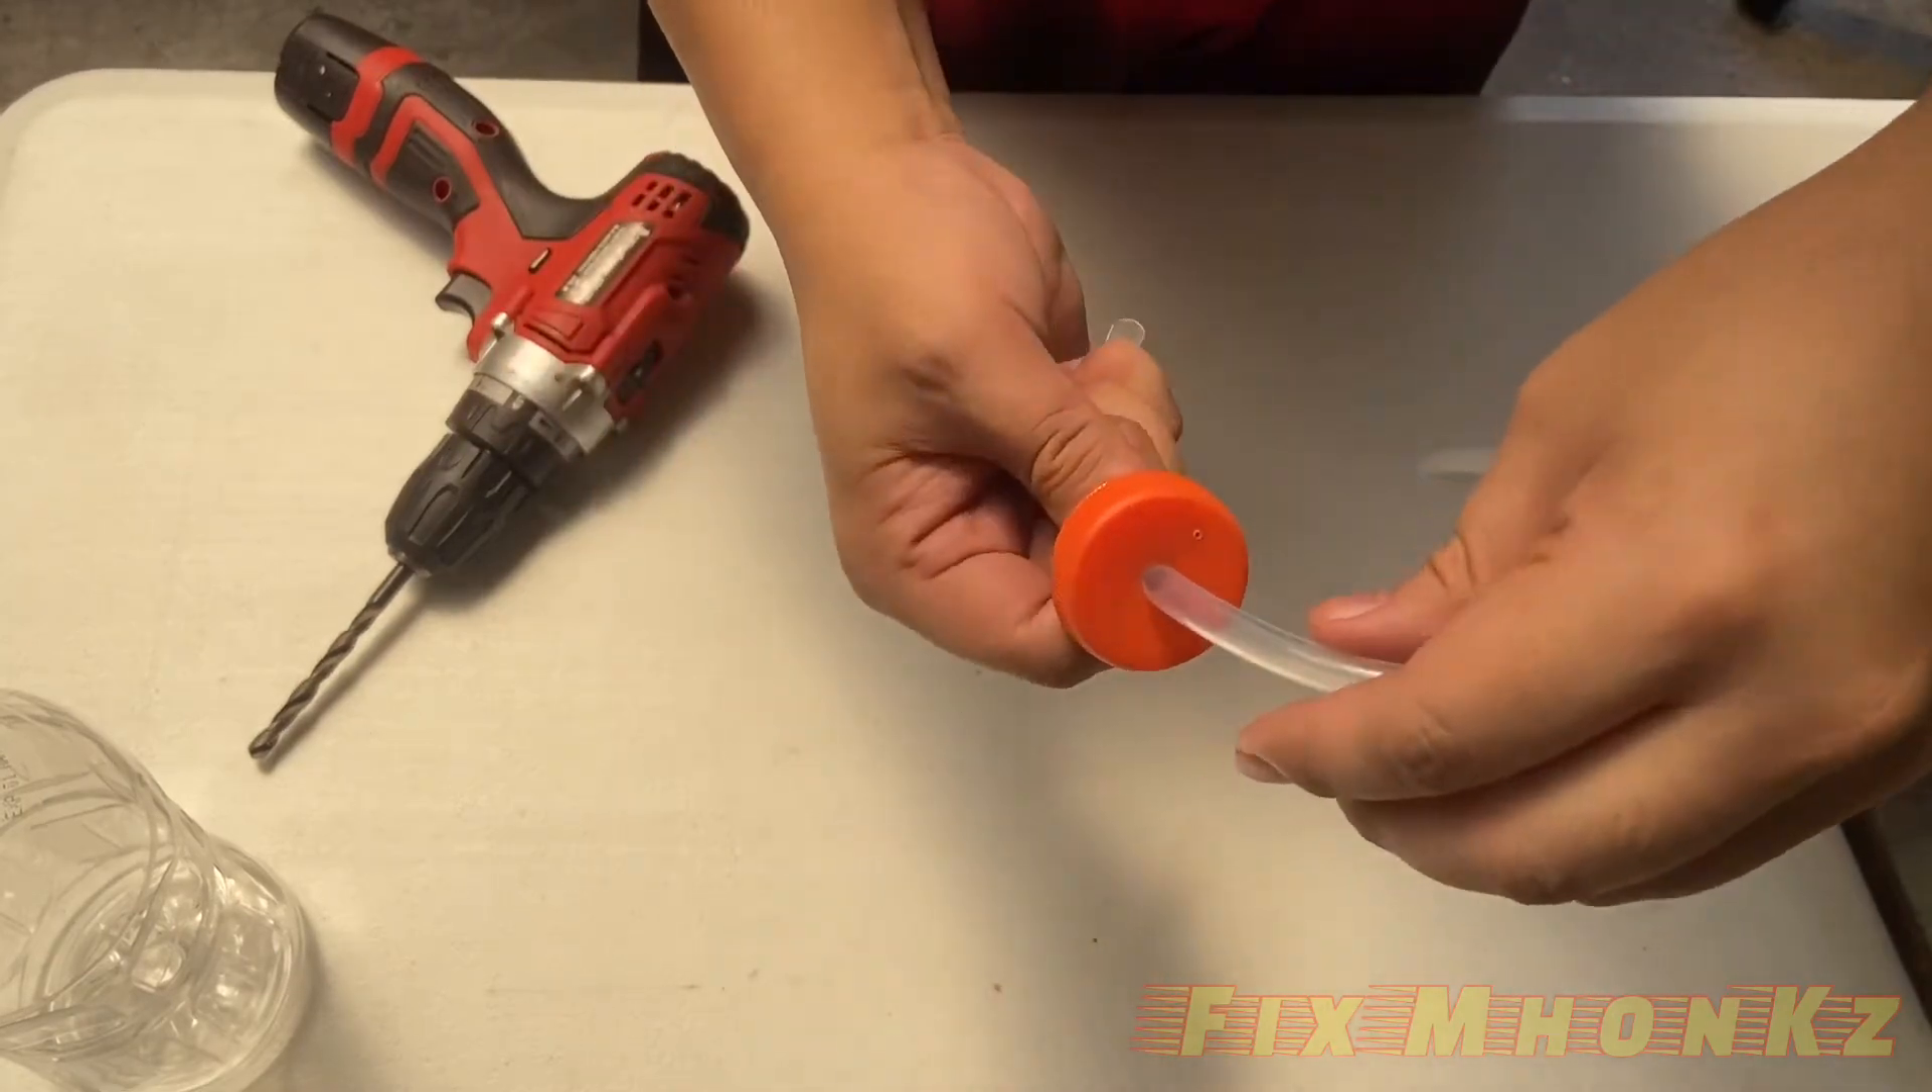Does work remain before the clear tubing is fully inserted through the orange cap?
No.